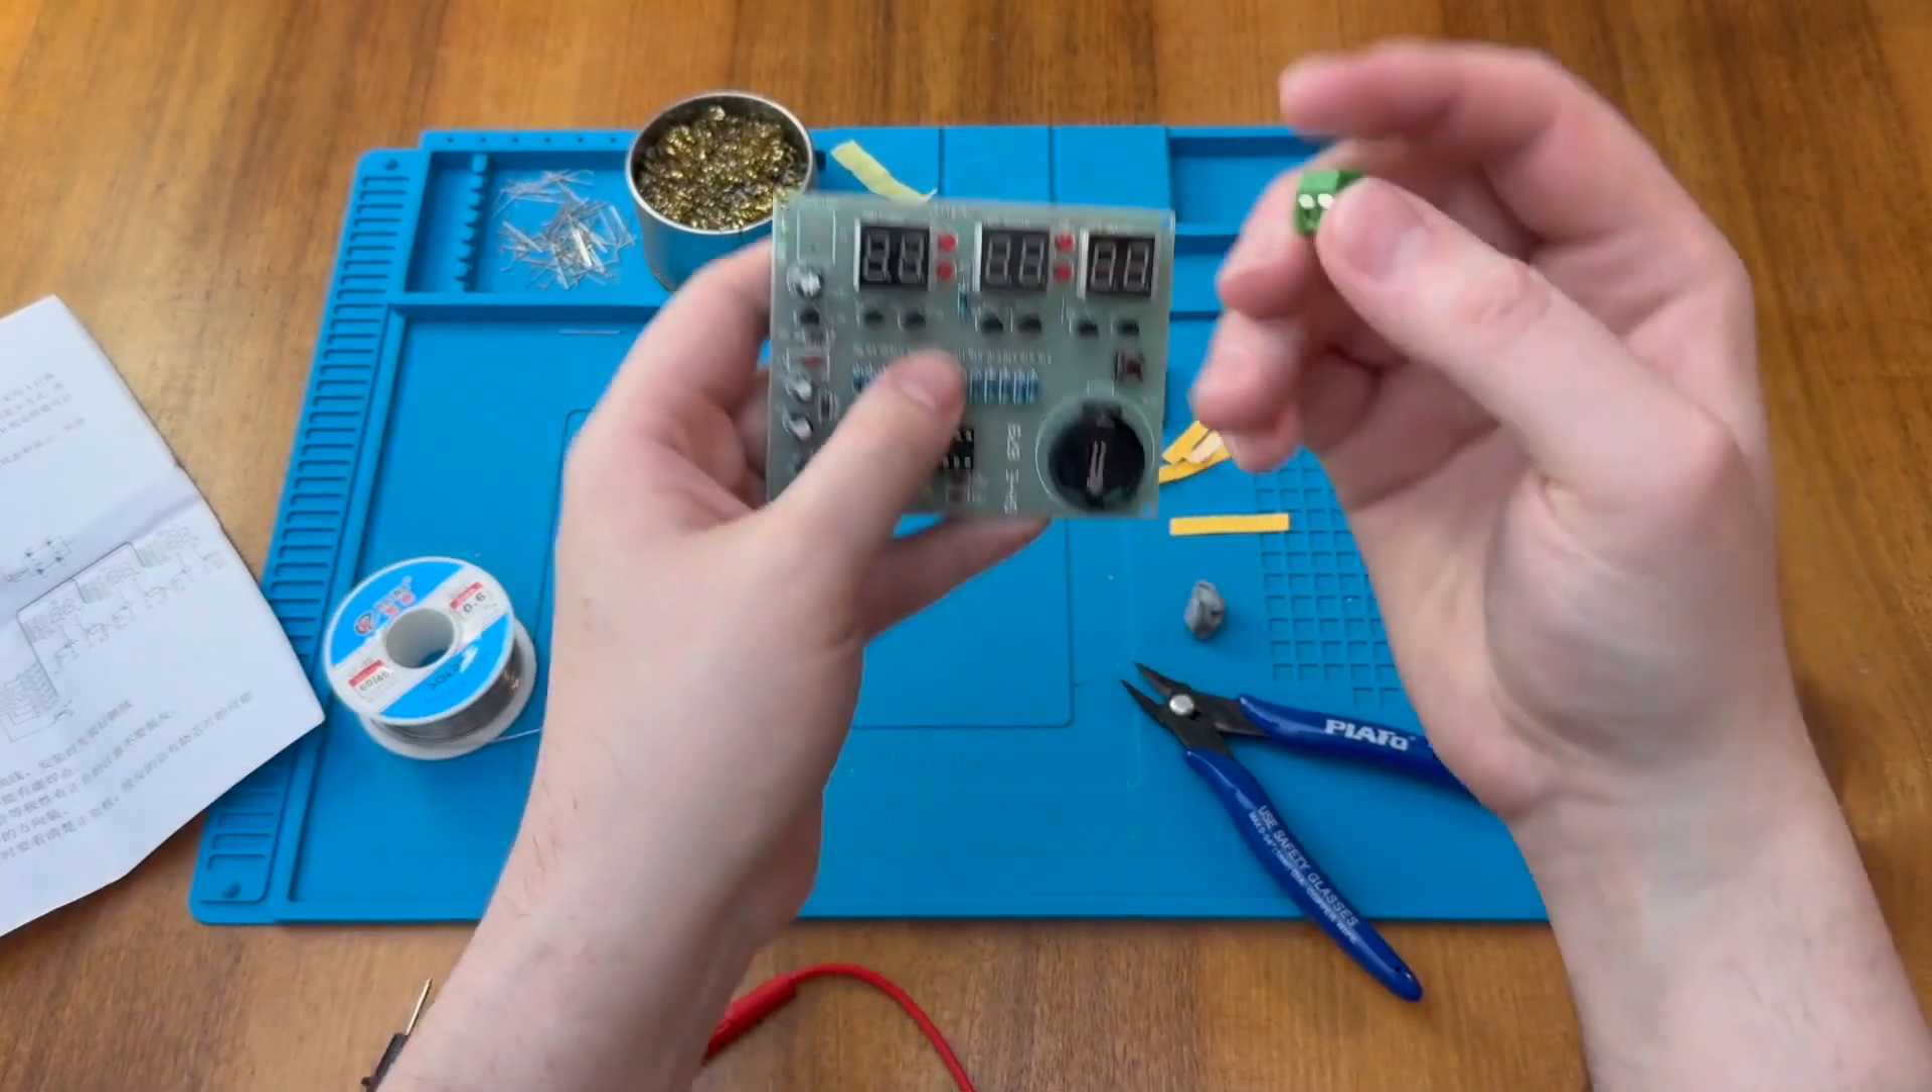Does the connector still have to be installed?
Yes.